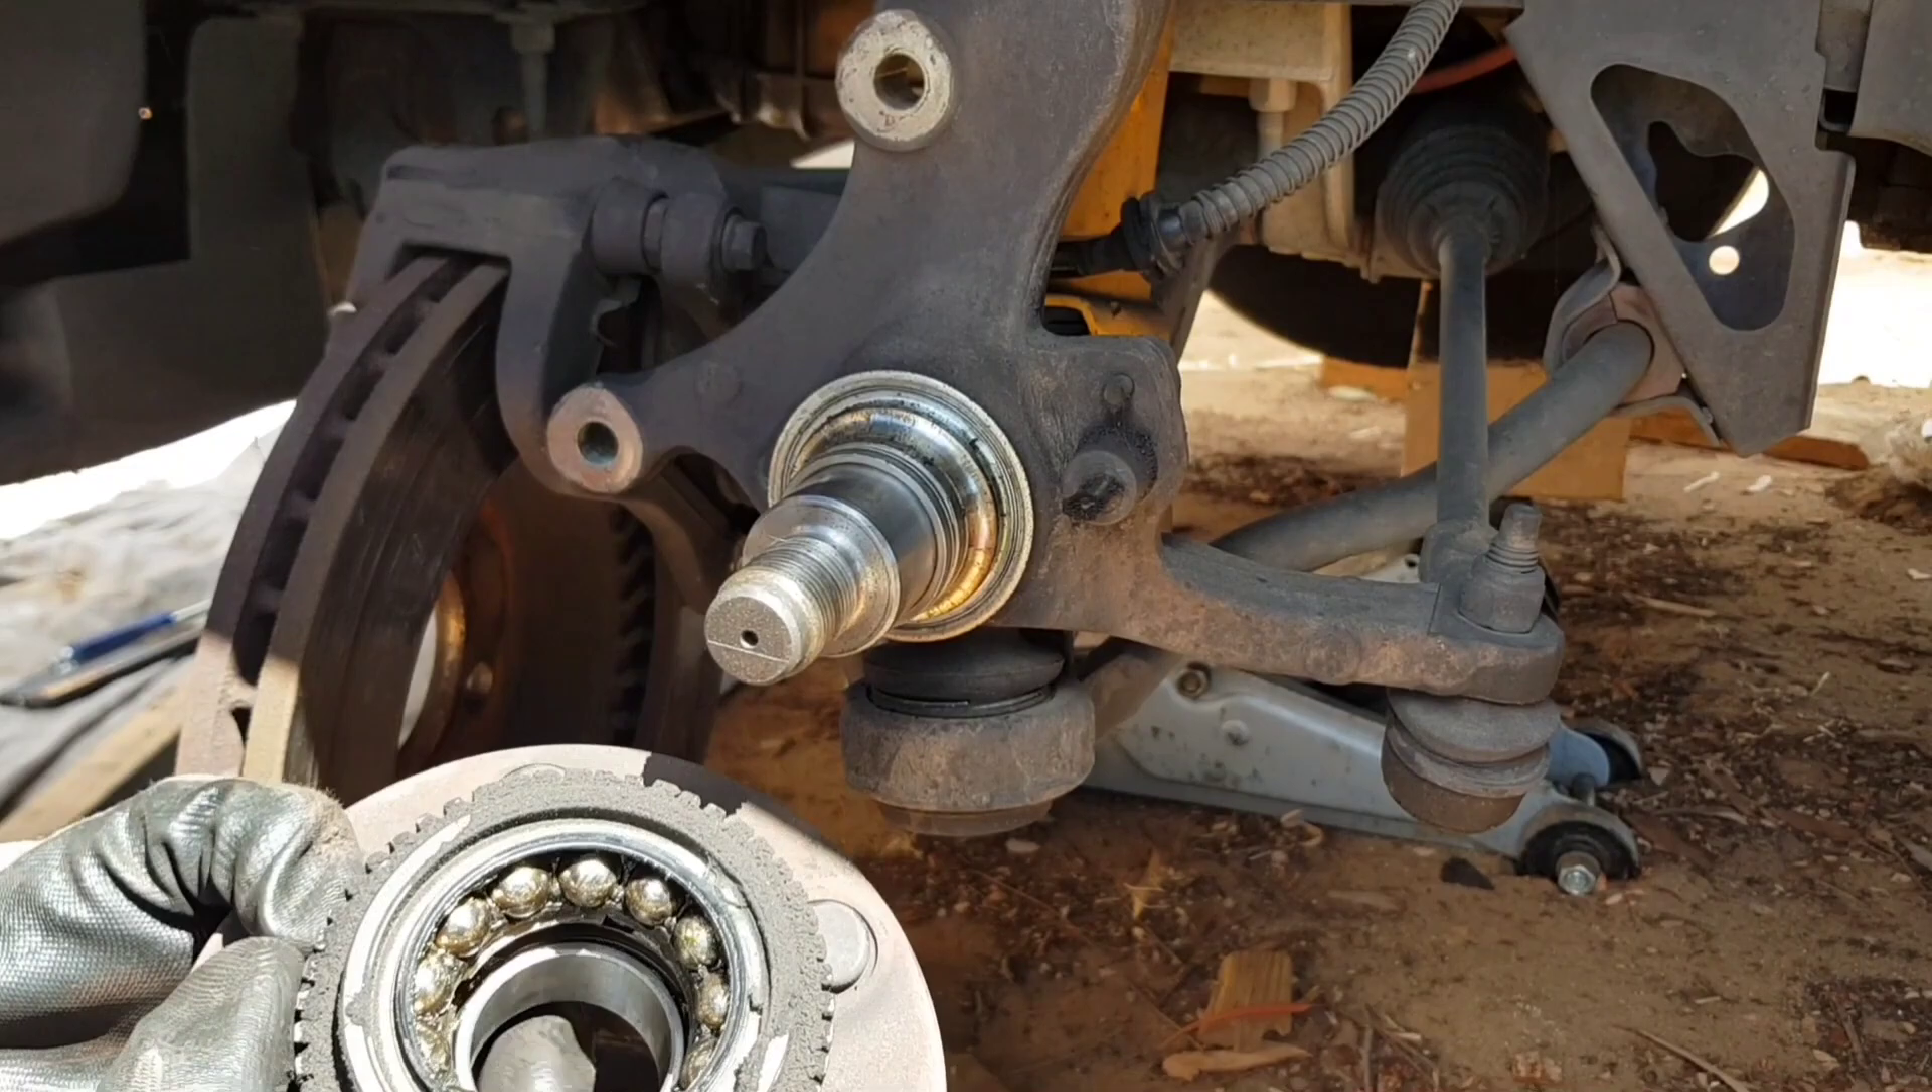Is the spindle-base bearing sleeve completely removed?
No.